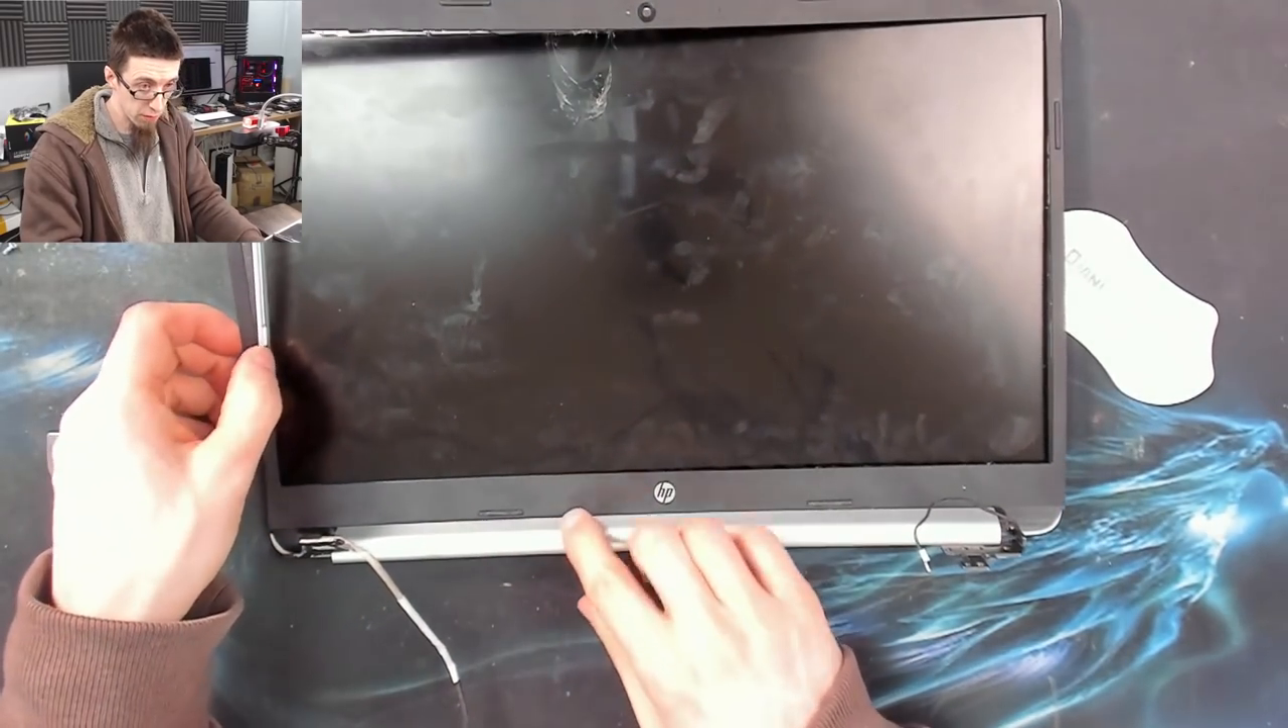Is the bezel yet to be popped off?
Yes.